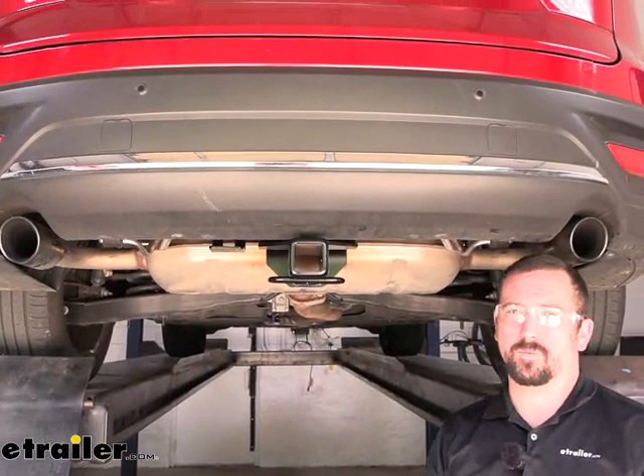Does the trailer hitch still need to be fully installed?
No.